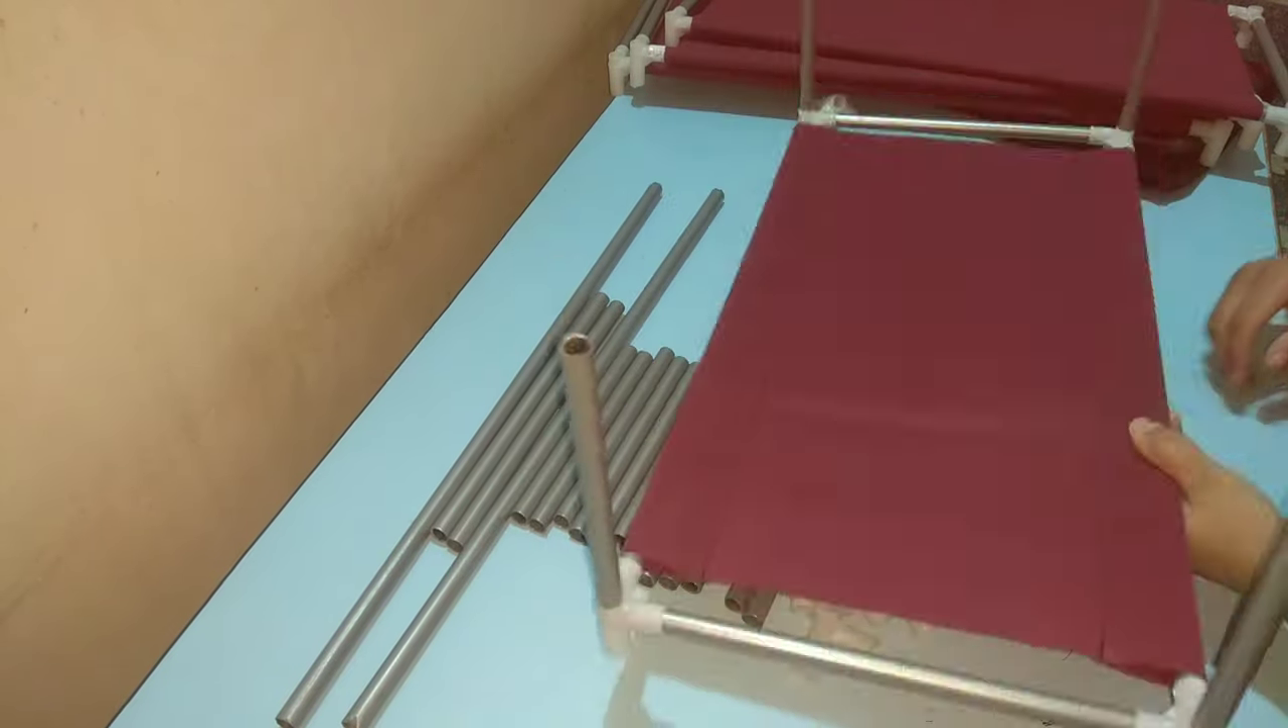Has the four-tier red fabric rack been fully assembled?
No.